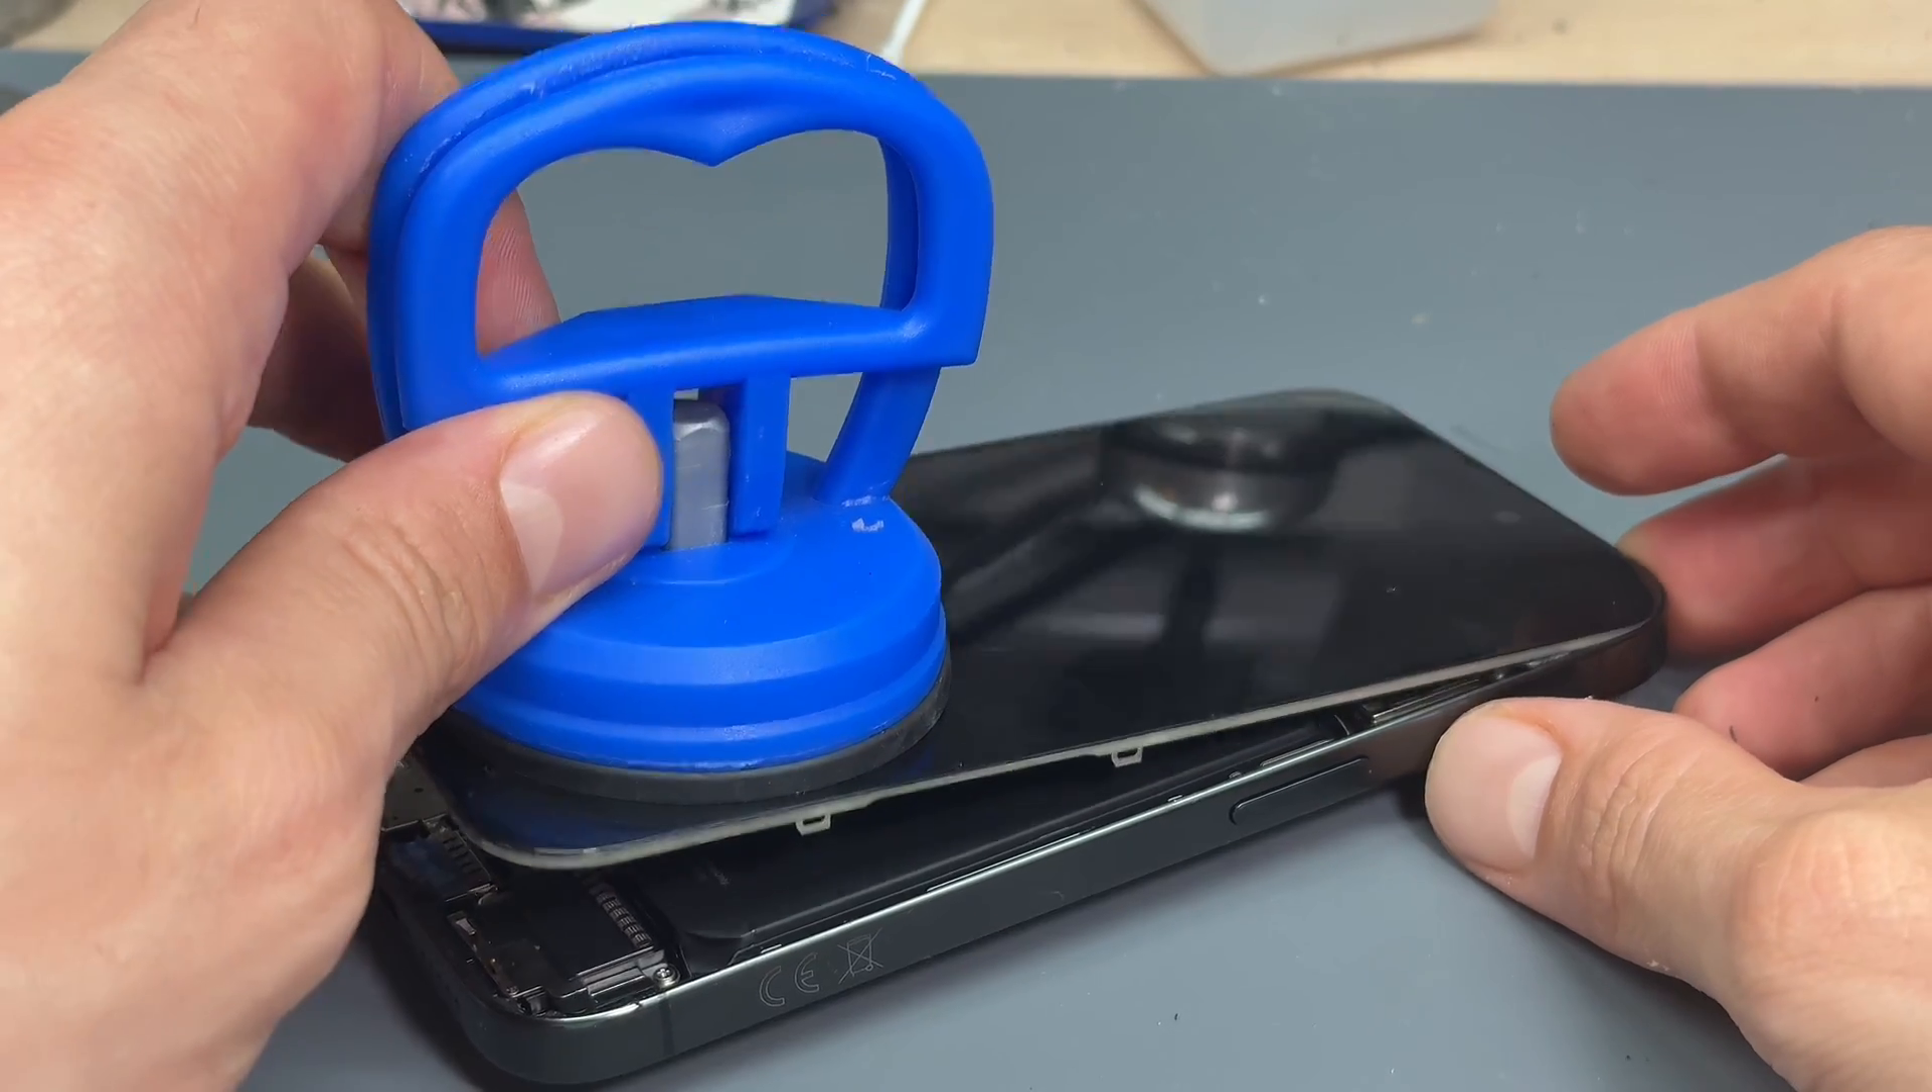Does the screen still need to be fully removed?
Yes.